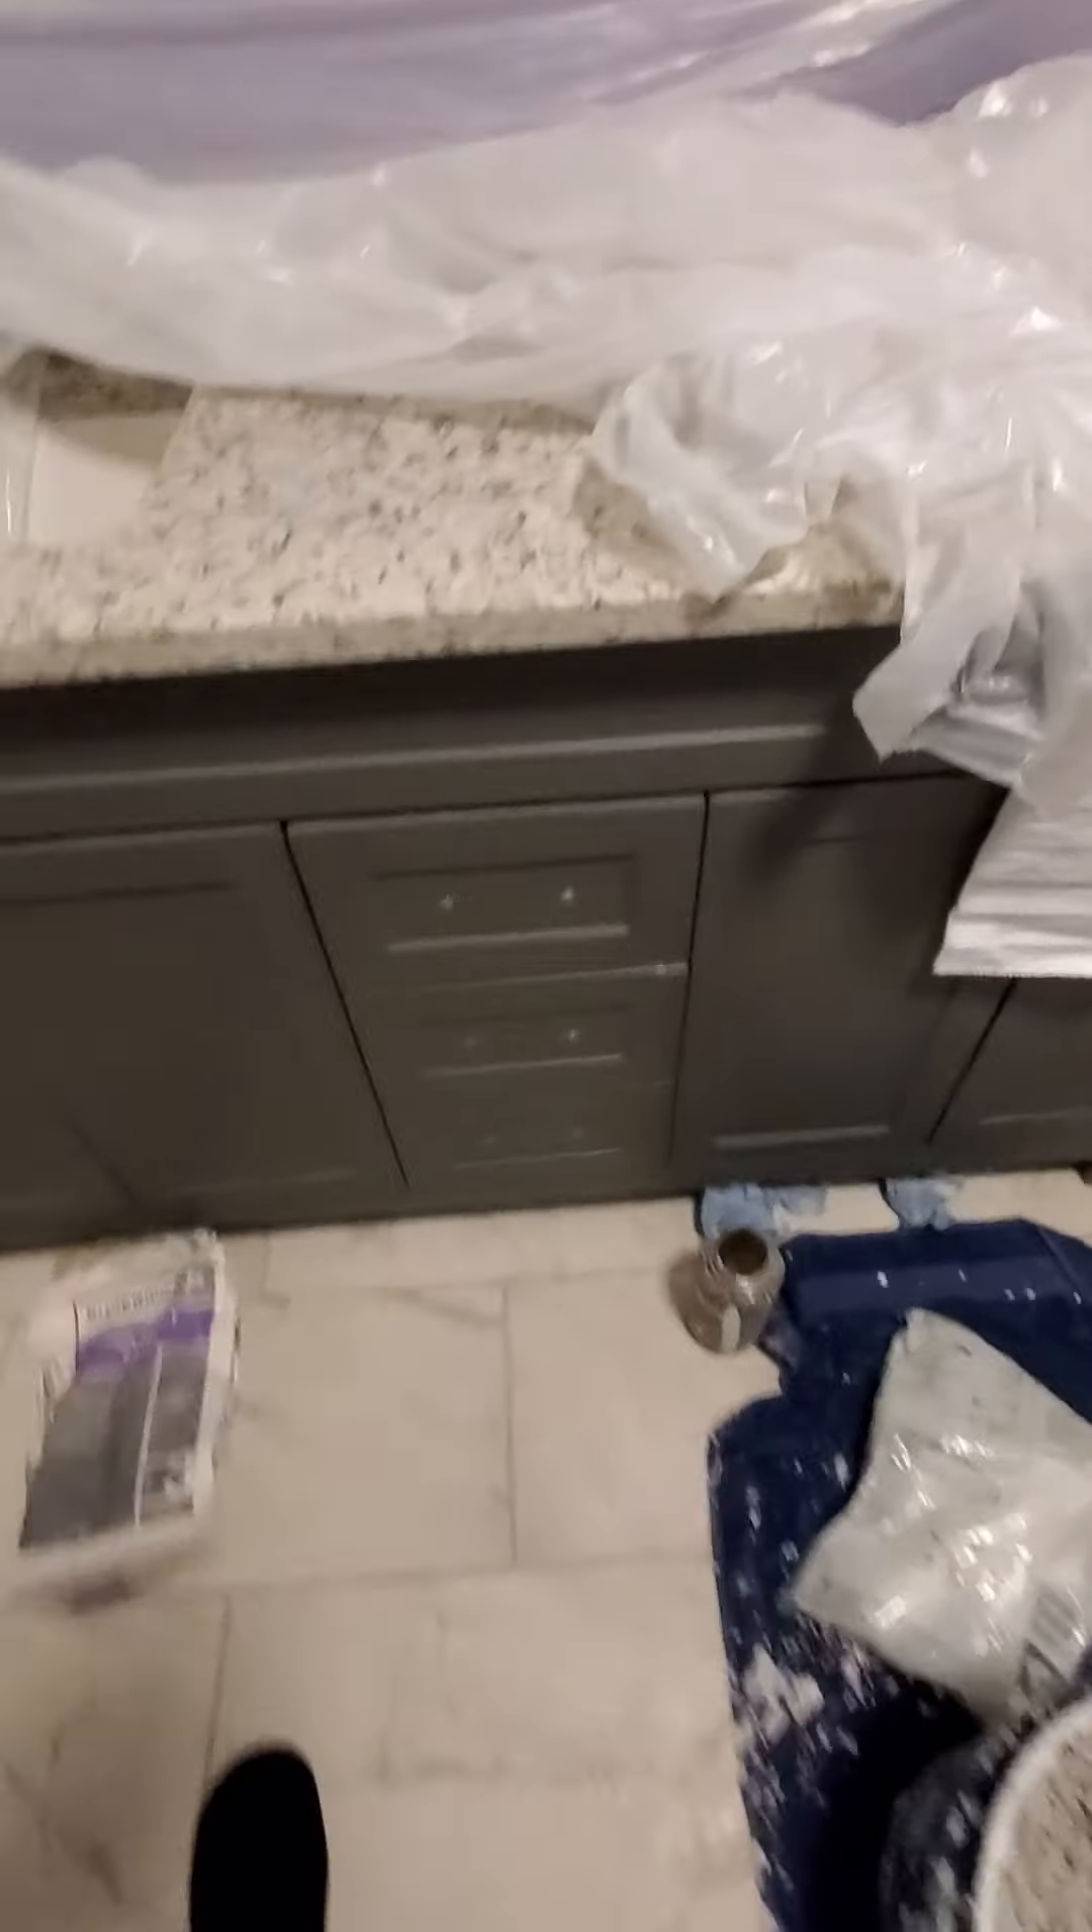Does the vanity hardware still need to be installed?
Yes.